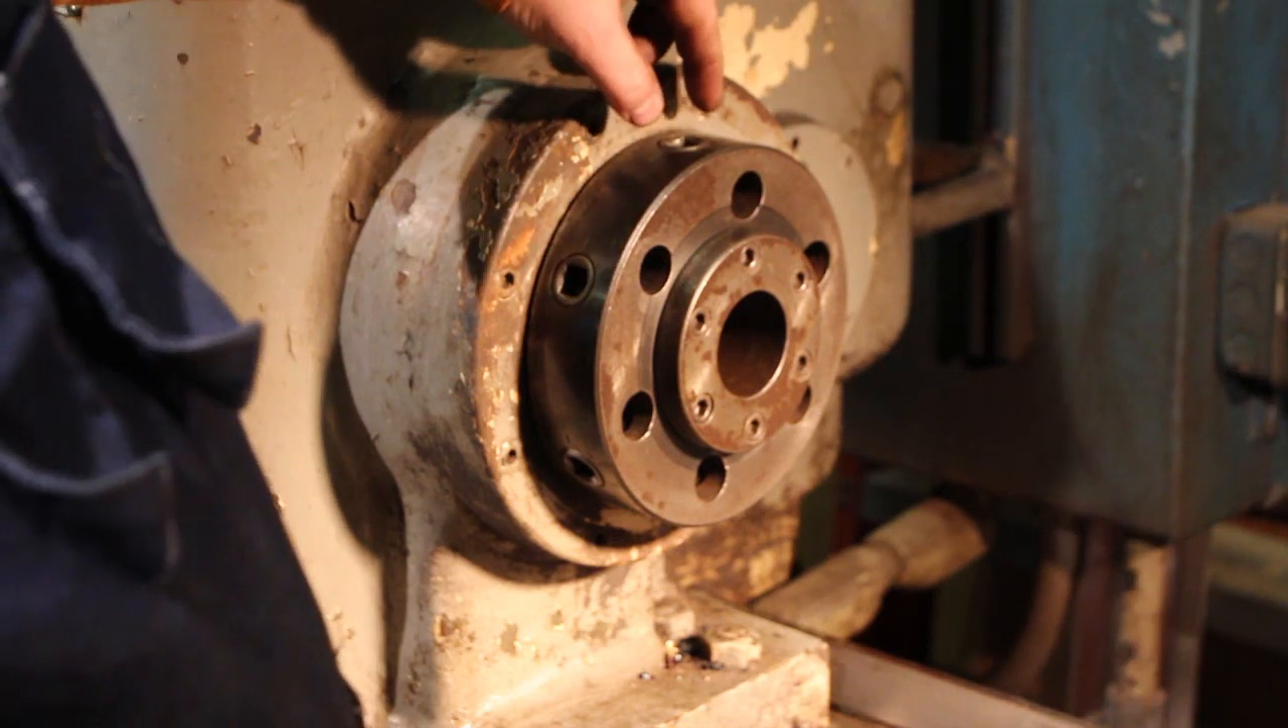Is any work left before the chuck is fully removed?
No.